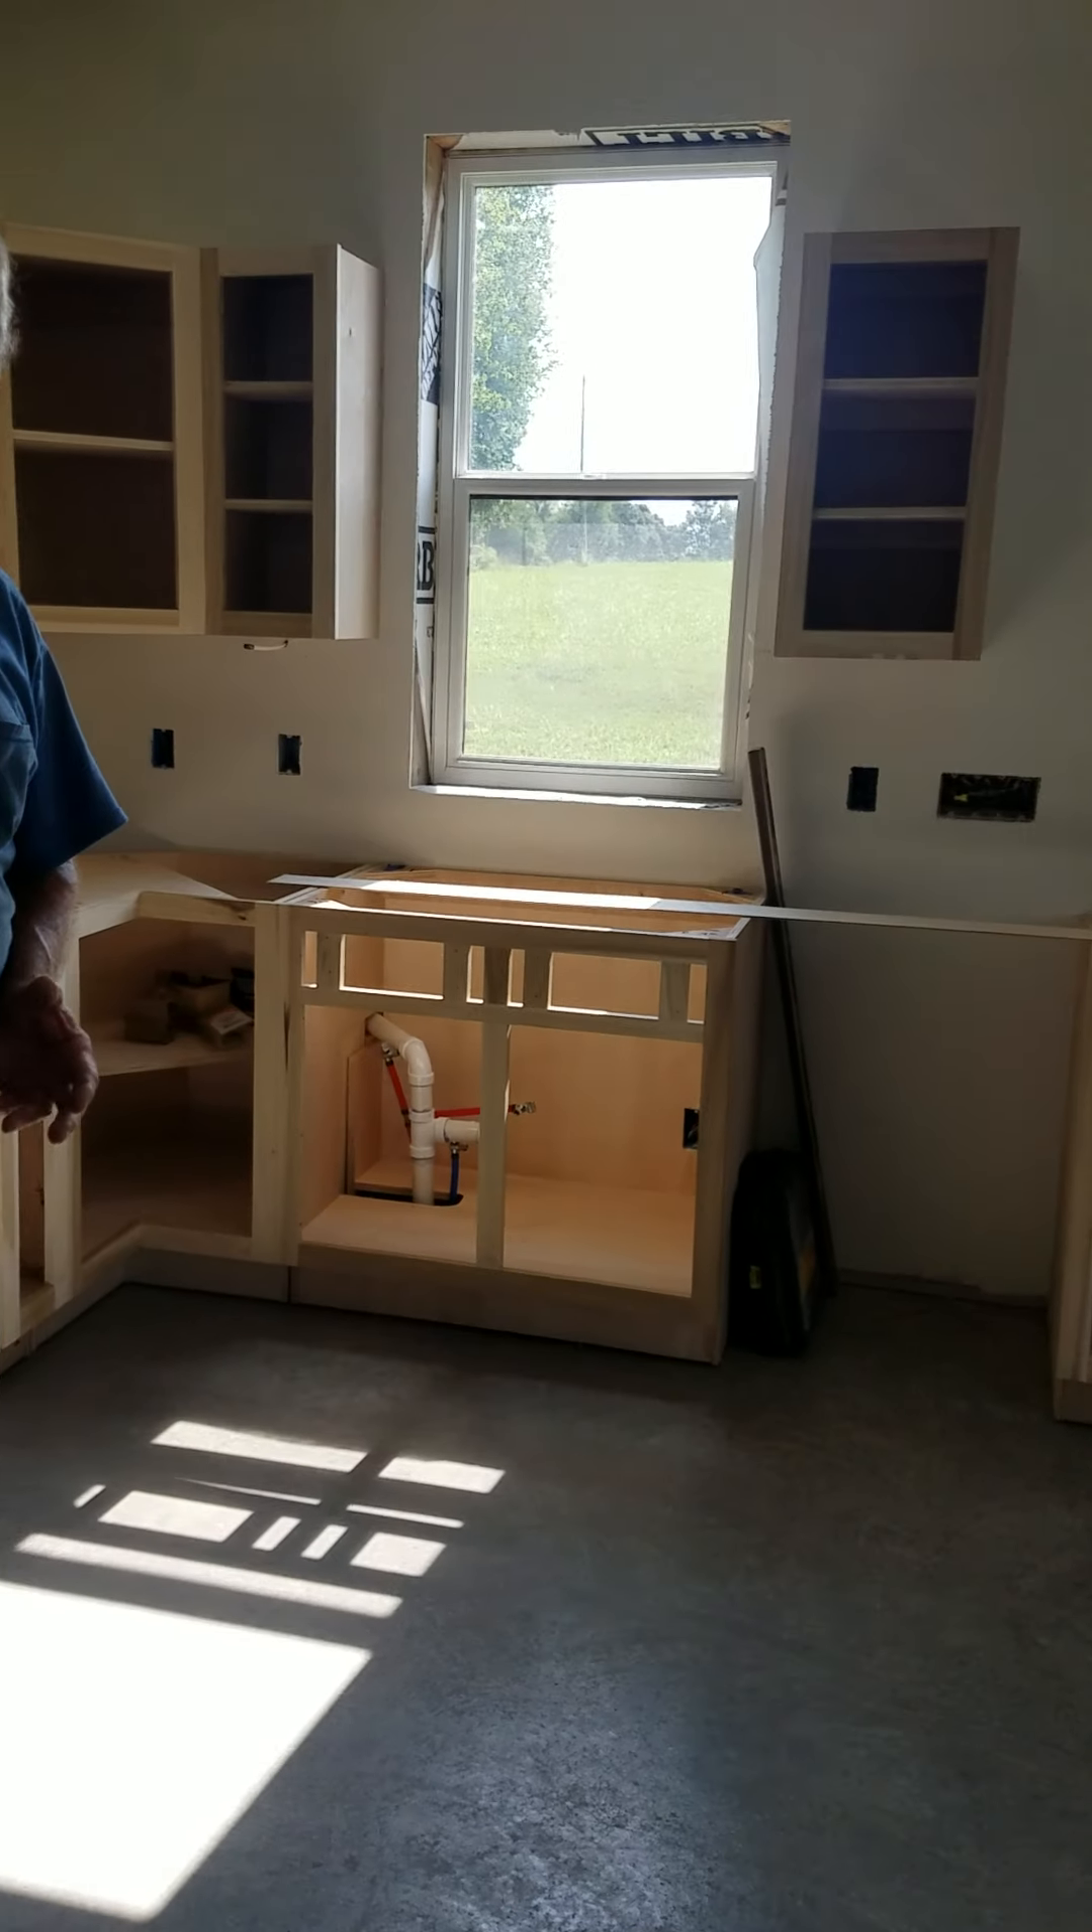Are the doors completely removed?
Yes.